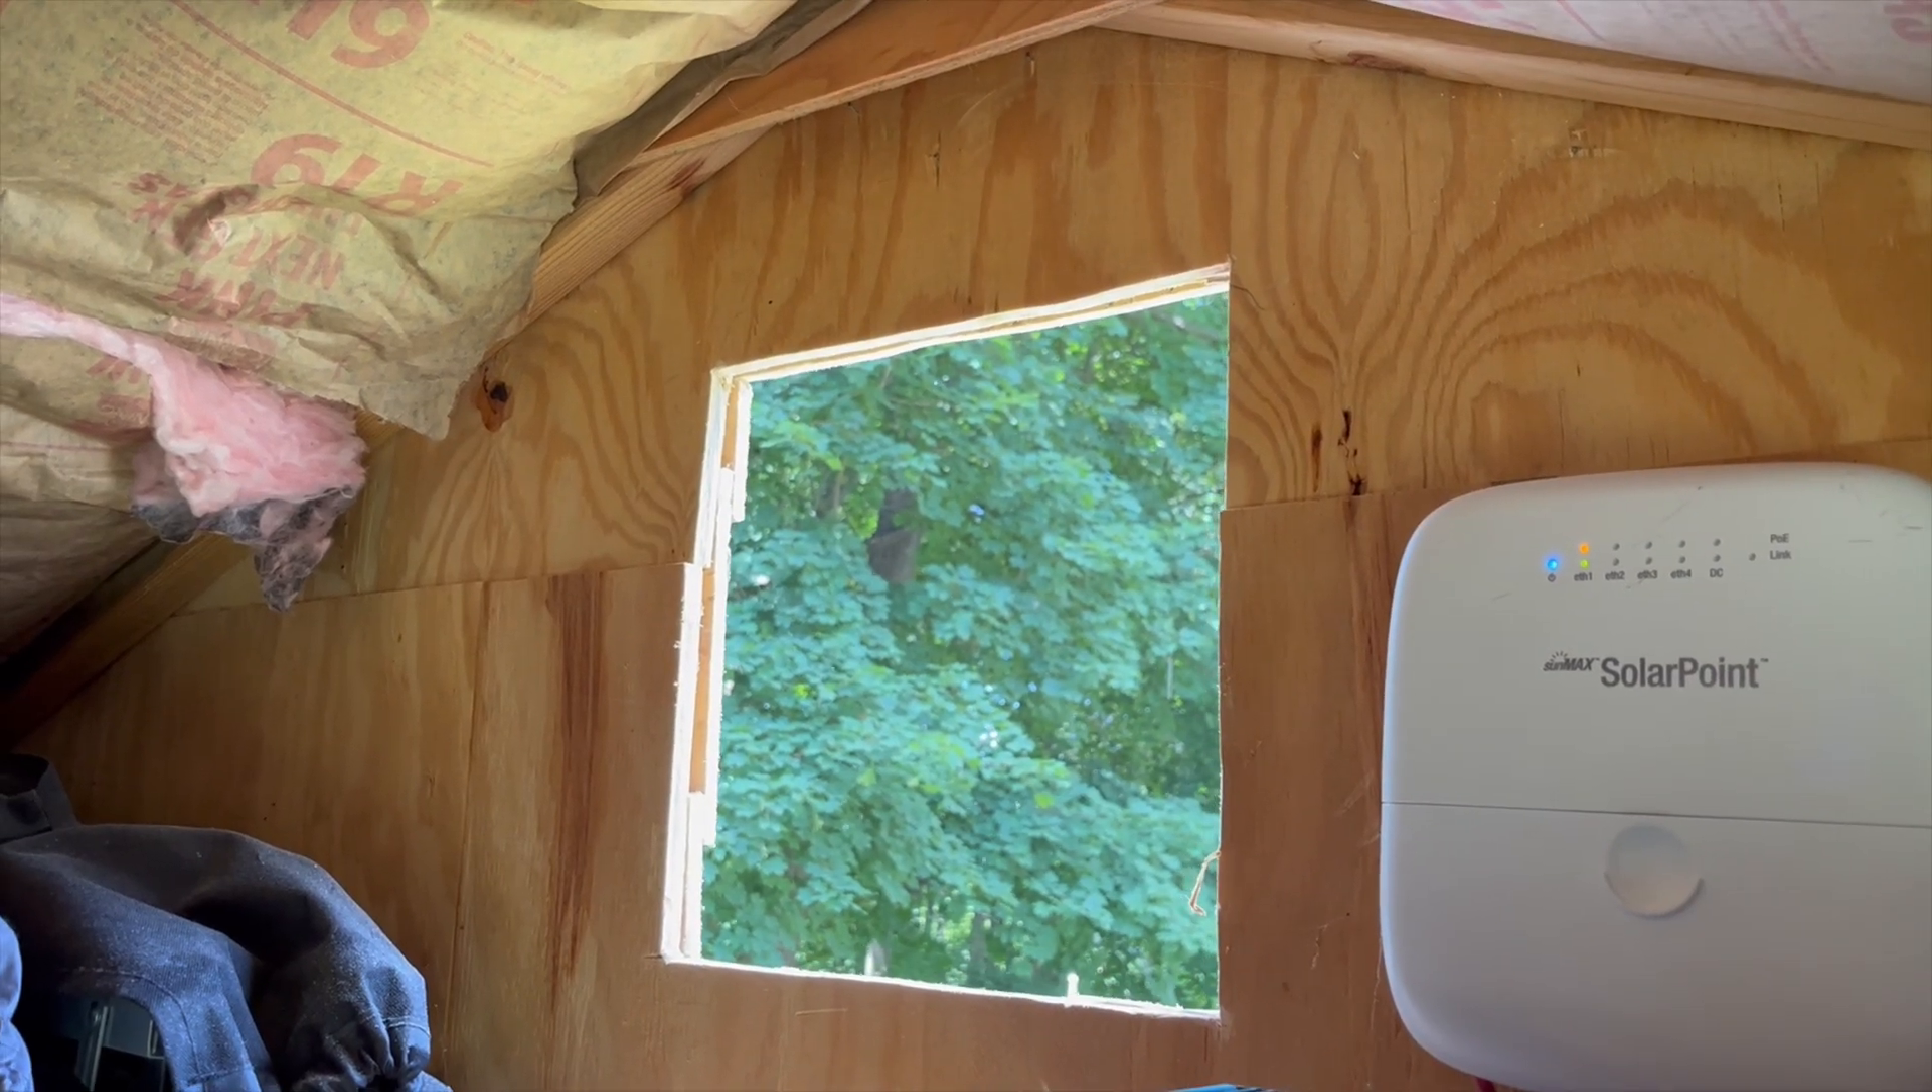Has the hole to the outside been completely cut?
Yes.